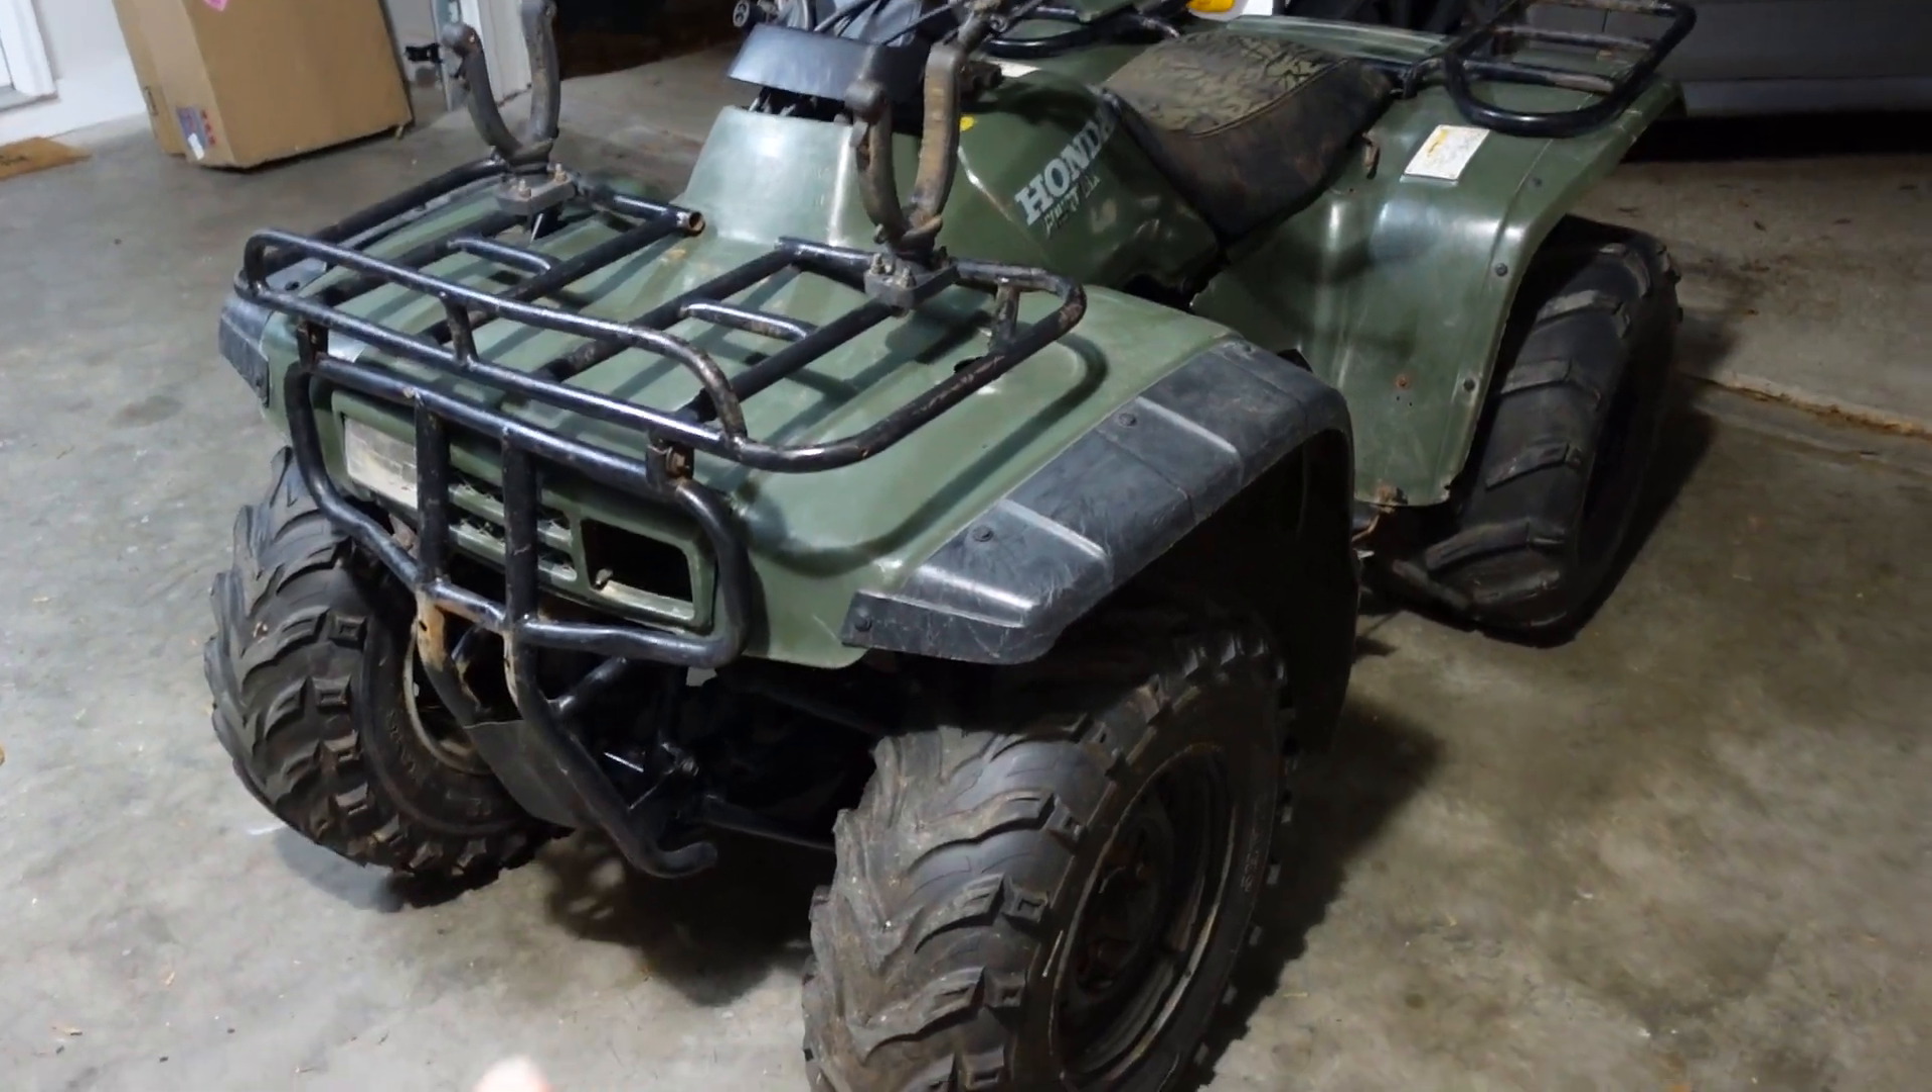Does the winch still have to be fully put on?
Yes.